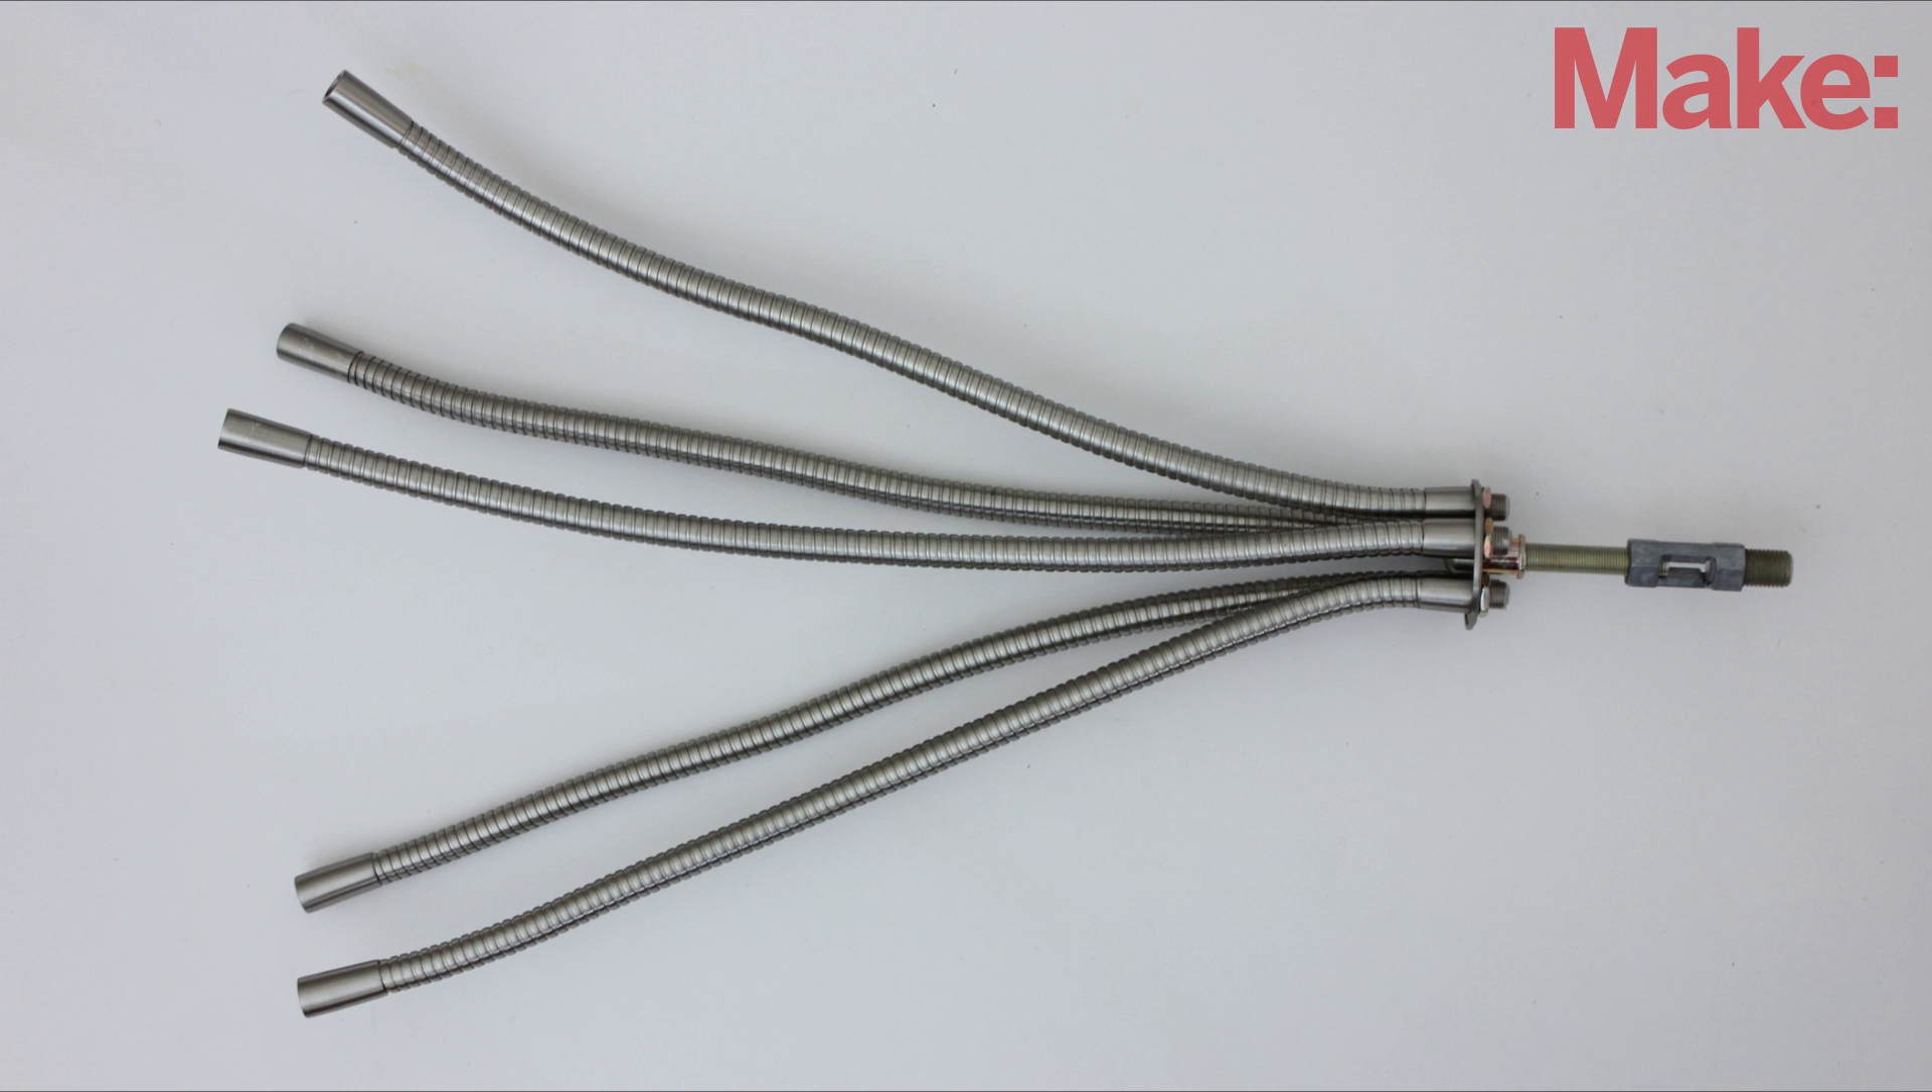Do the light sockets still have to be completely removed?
No.